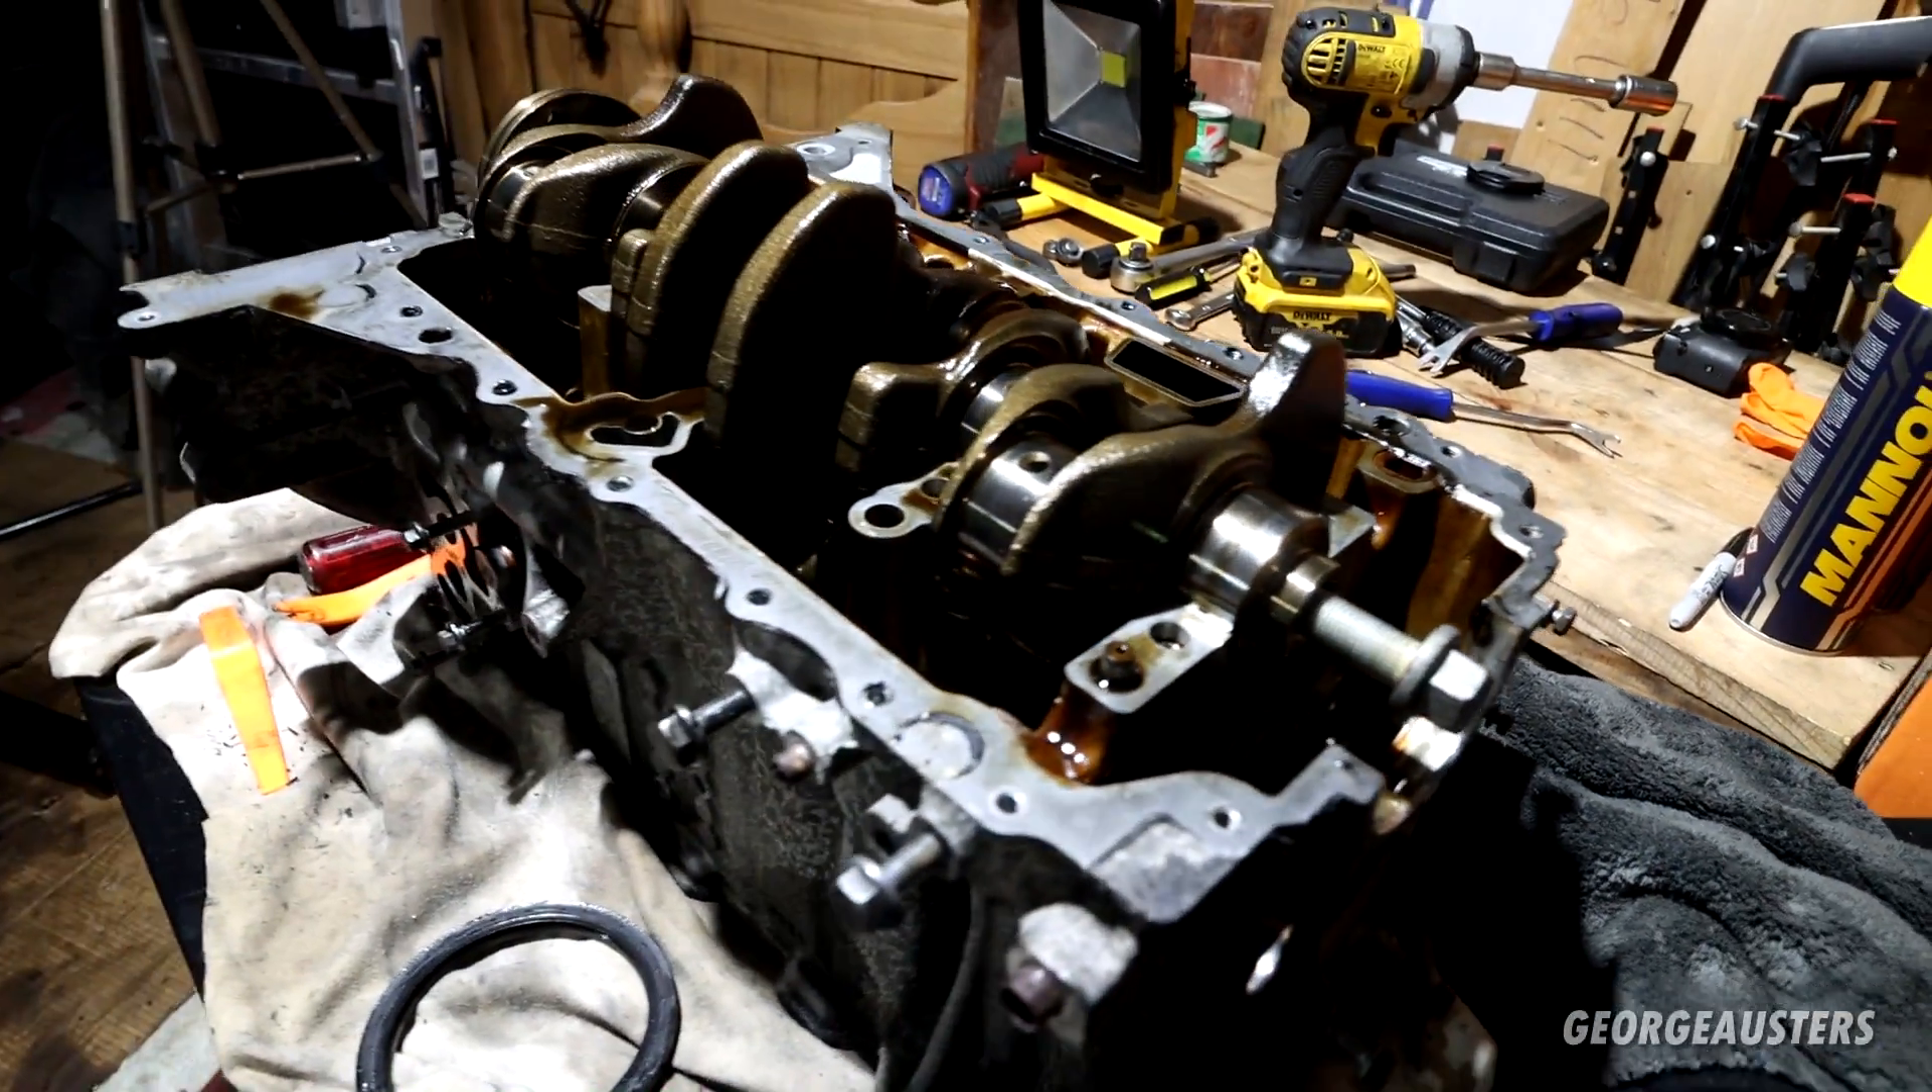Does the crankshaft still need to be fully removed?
Yes.